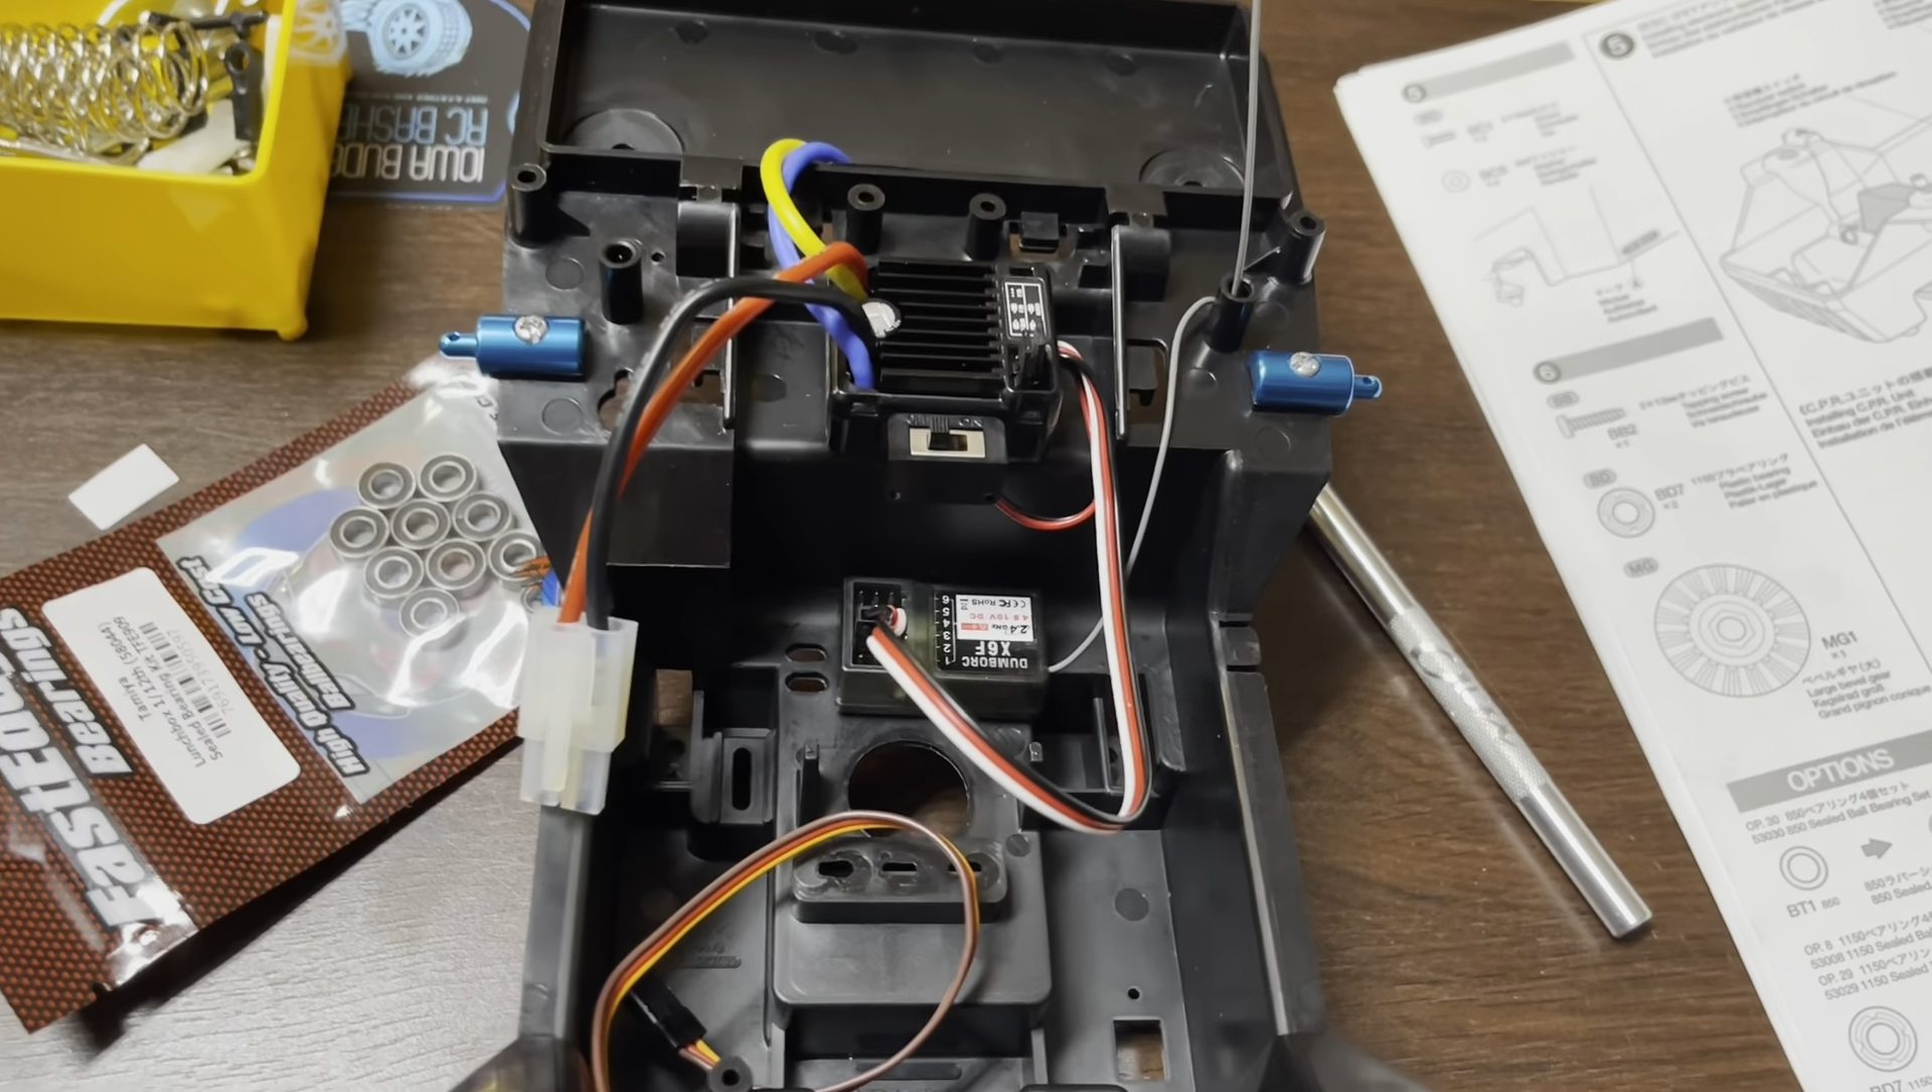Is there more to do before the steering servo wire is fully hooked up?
Yes.